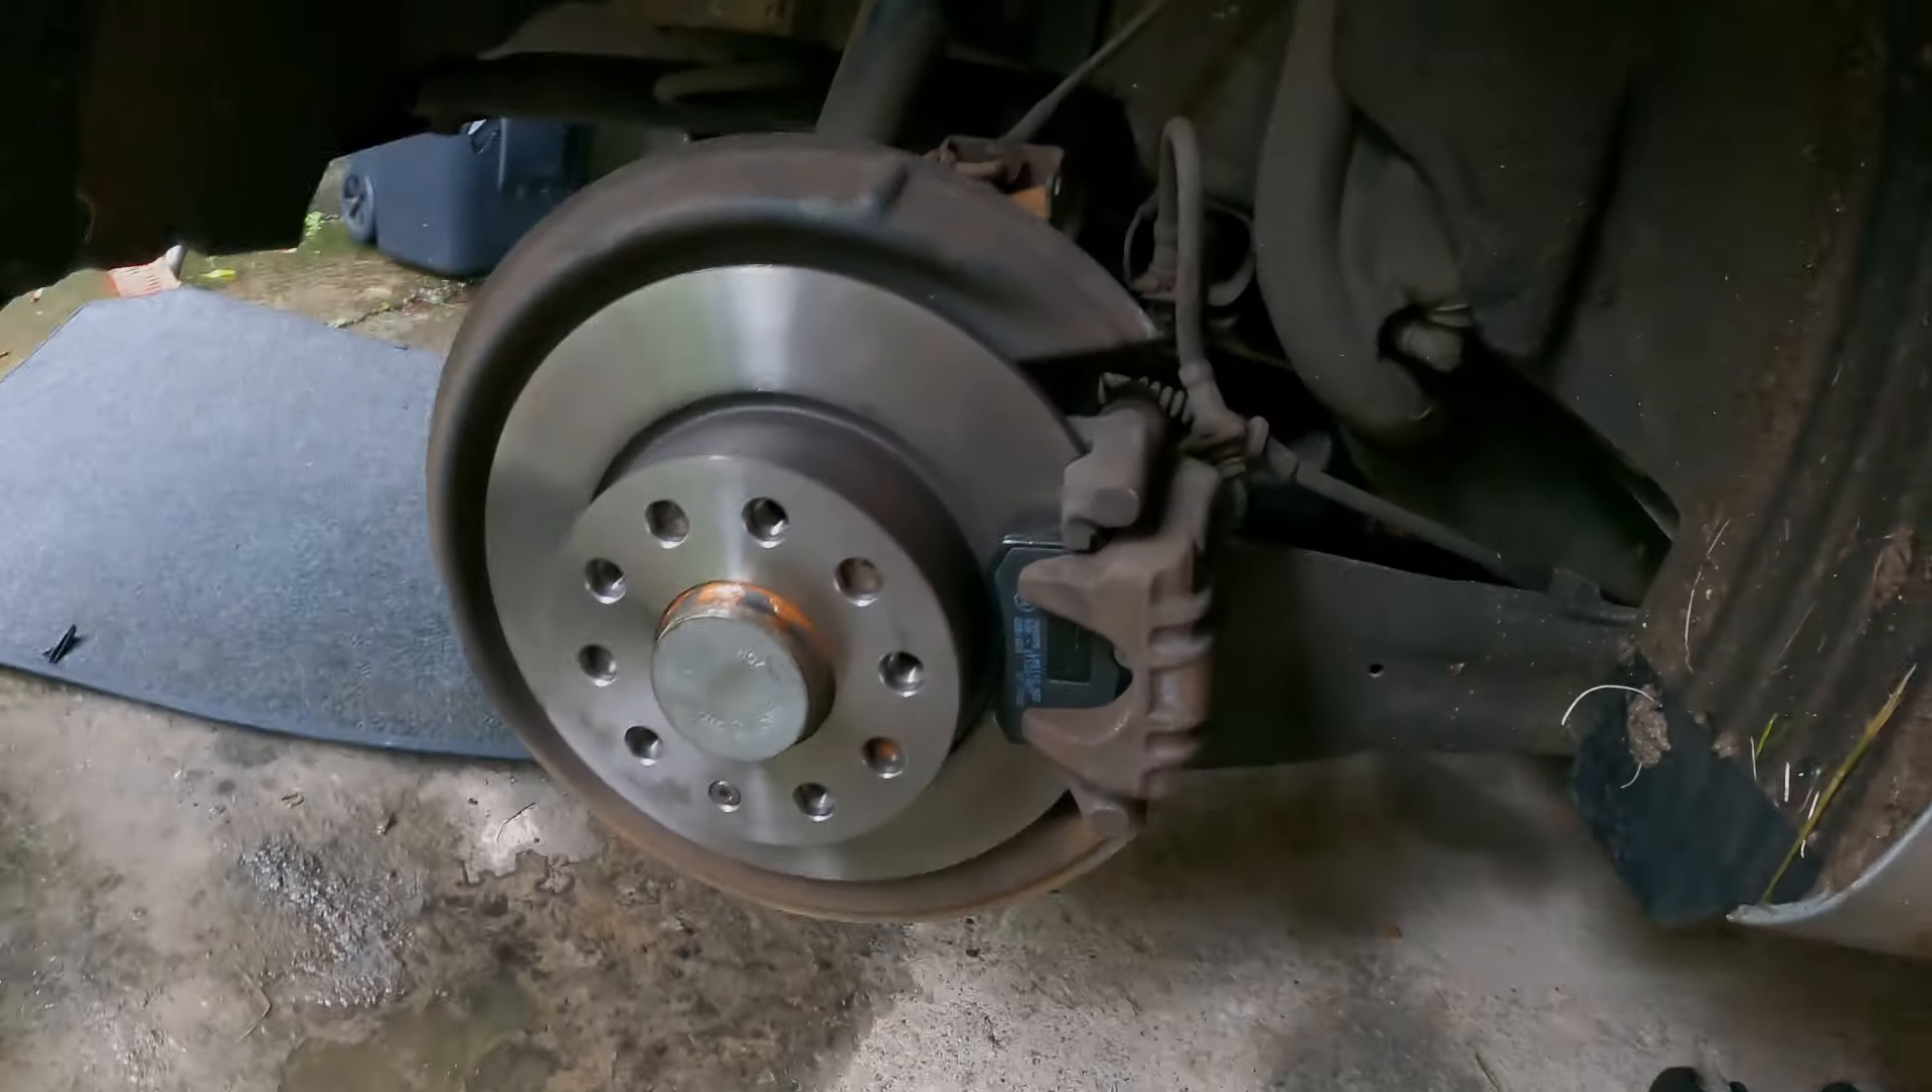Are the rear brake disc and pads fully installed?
Yes.